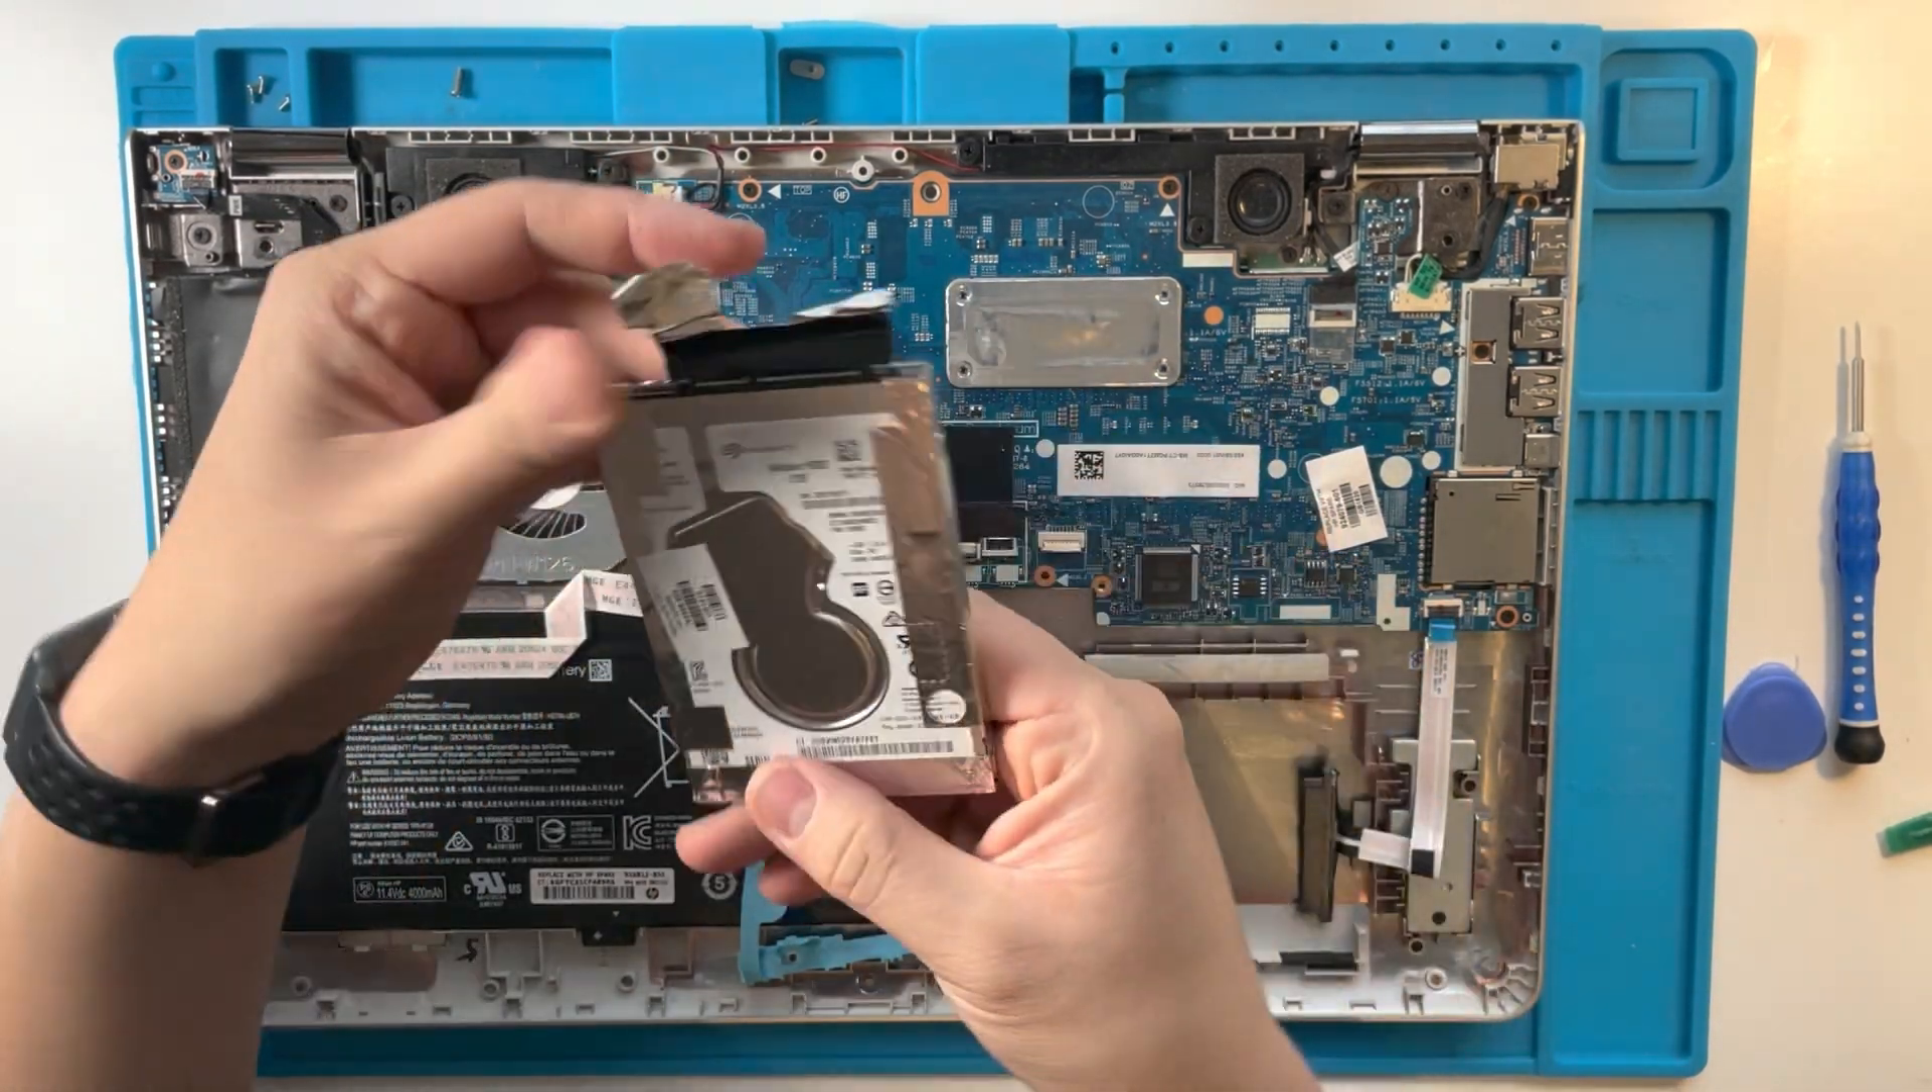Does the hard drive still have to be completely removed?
No.